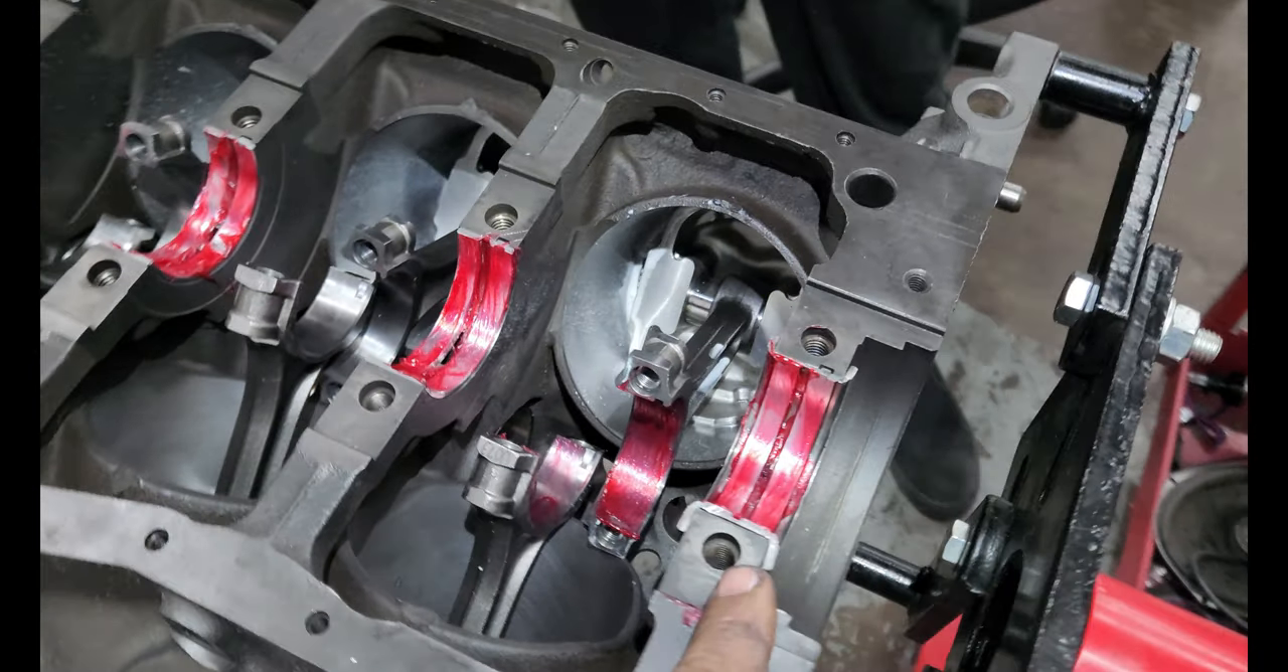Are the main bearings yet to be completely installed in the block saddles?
No.